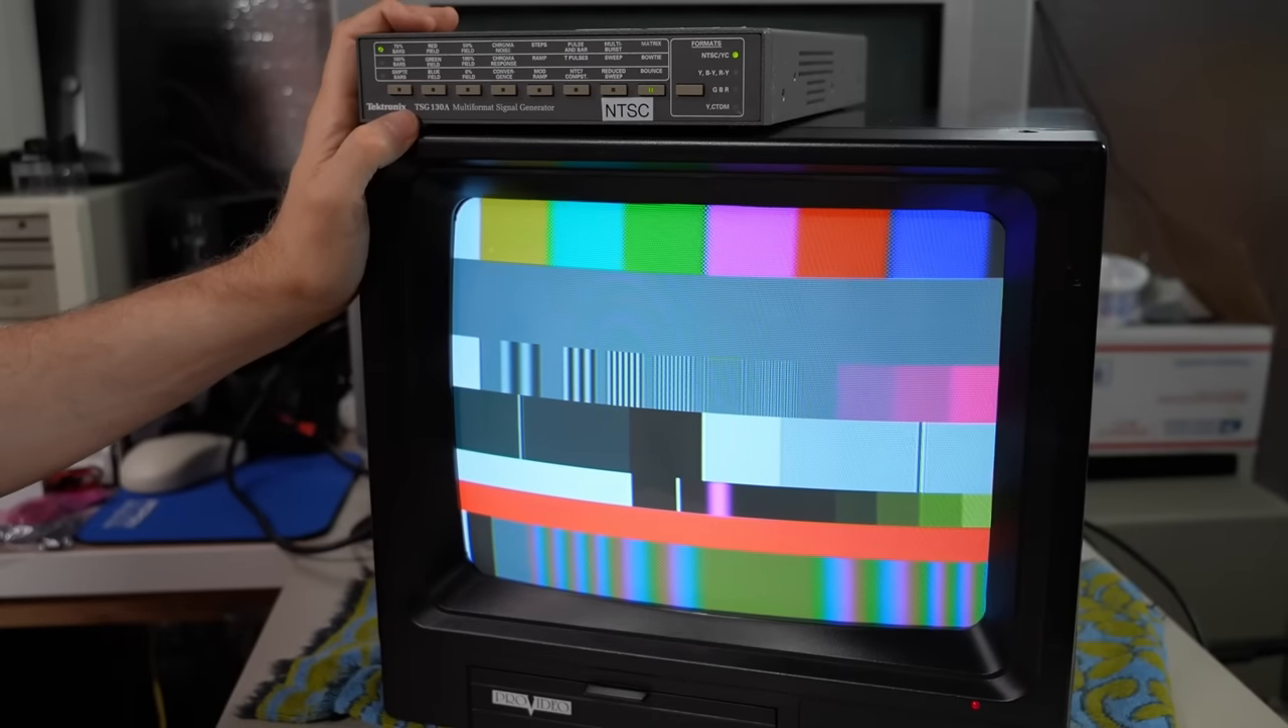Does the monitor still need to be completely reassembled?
No.